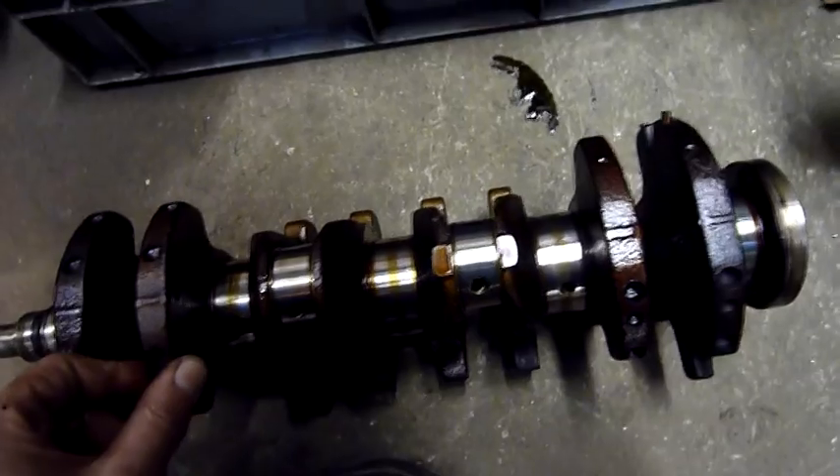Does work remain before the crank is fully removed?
No.